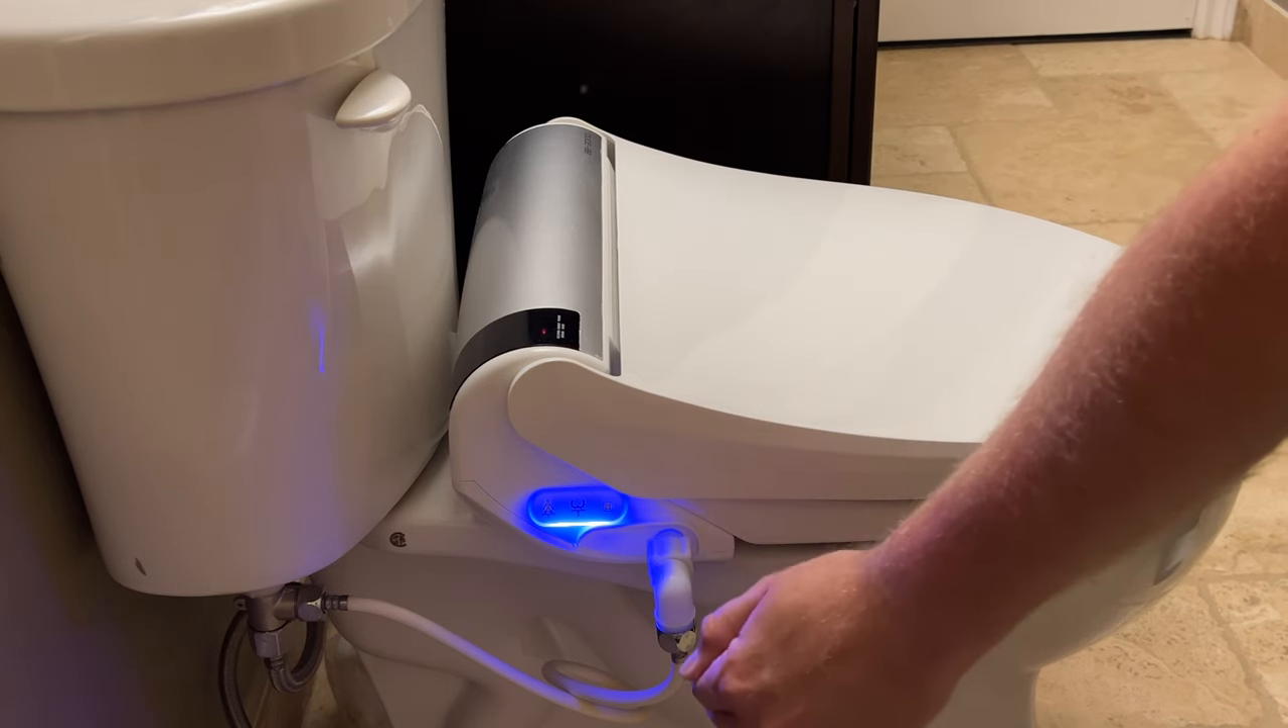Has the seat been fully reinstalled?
Yes.